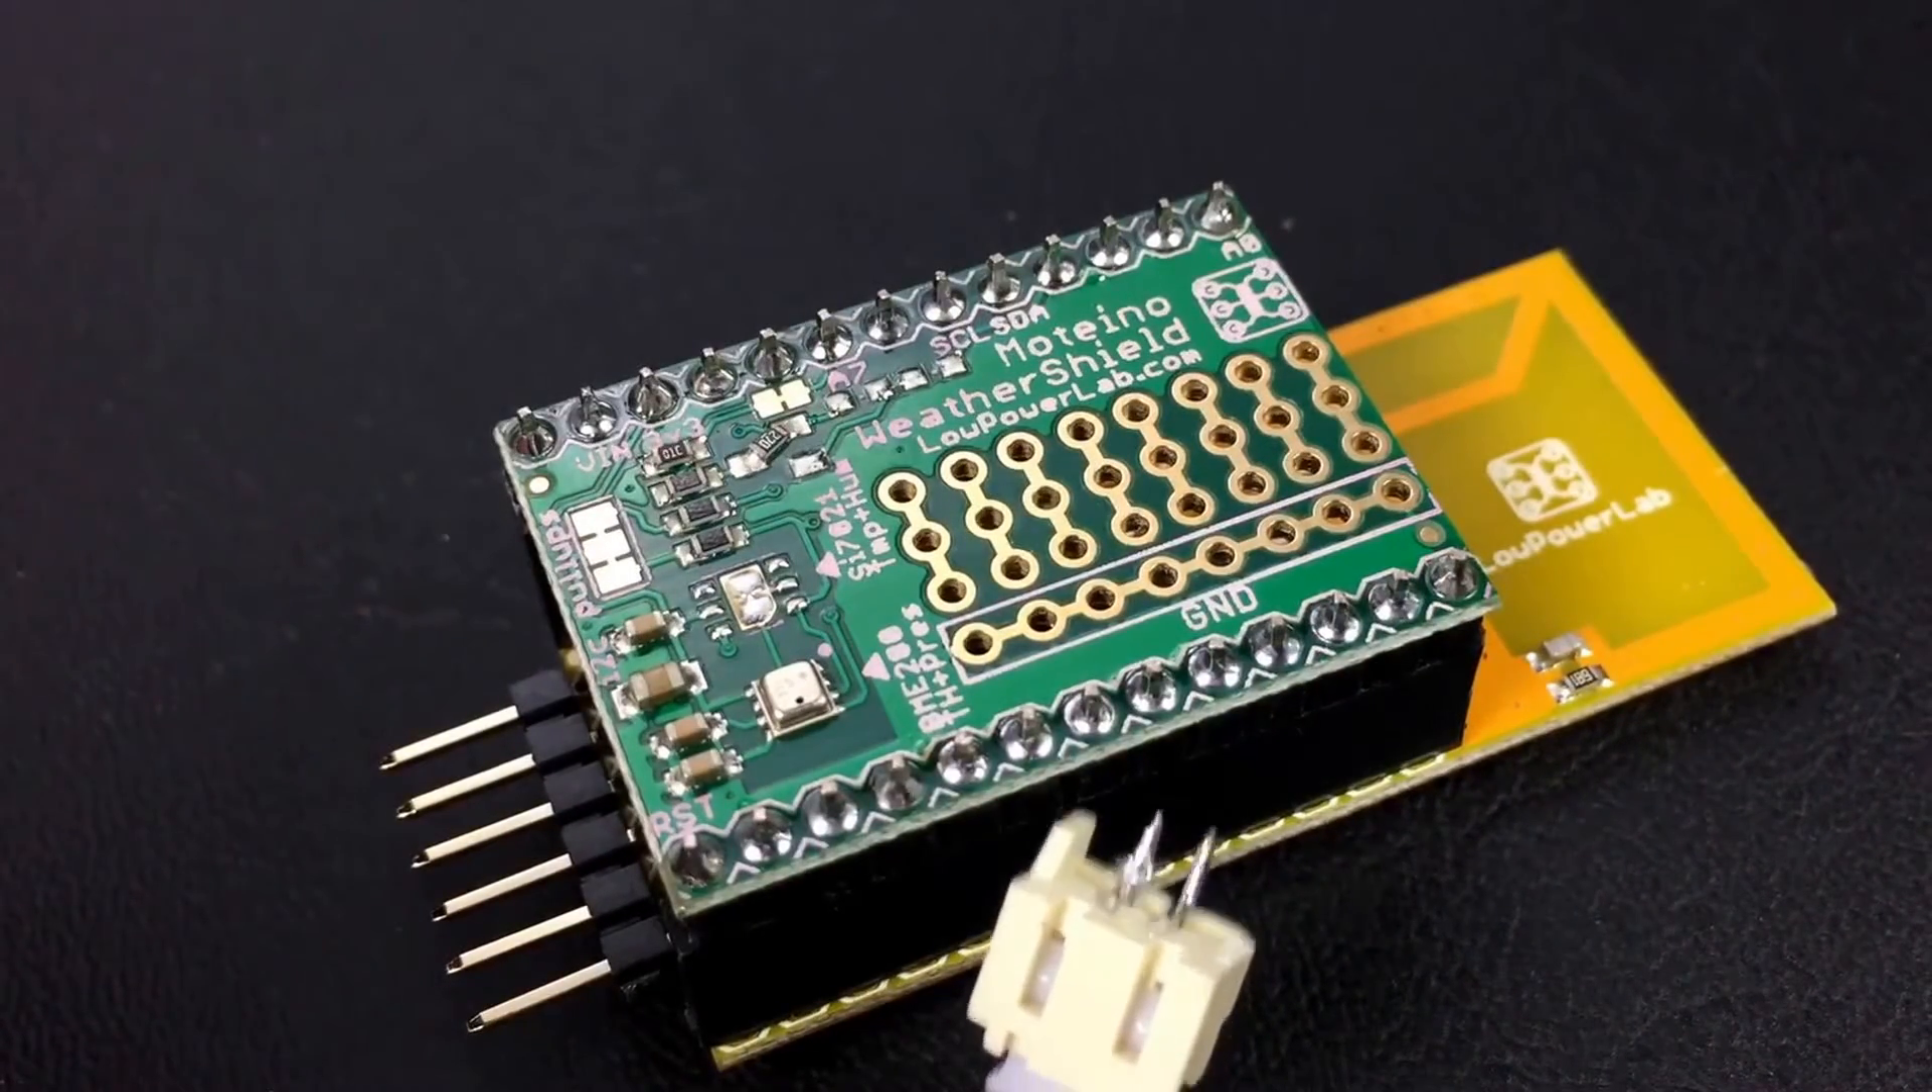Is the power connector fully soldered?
No.